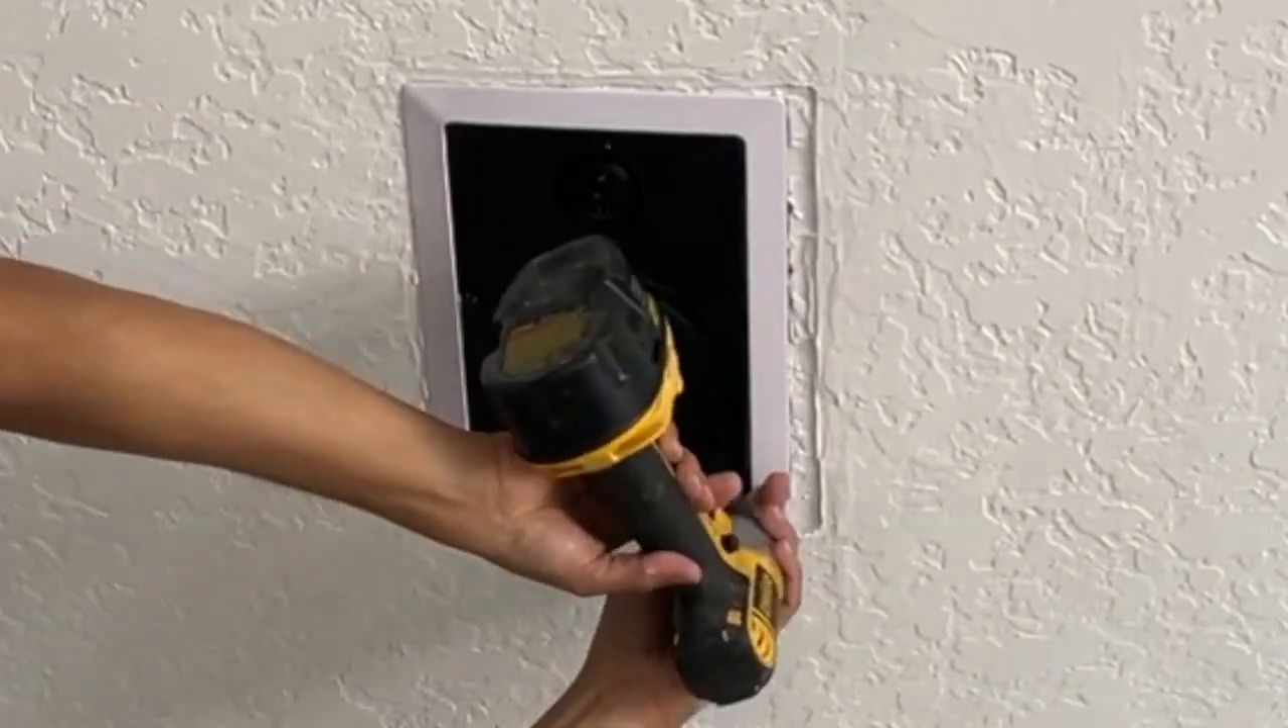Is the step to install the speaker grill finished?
No.